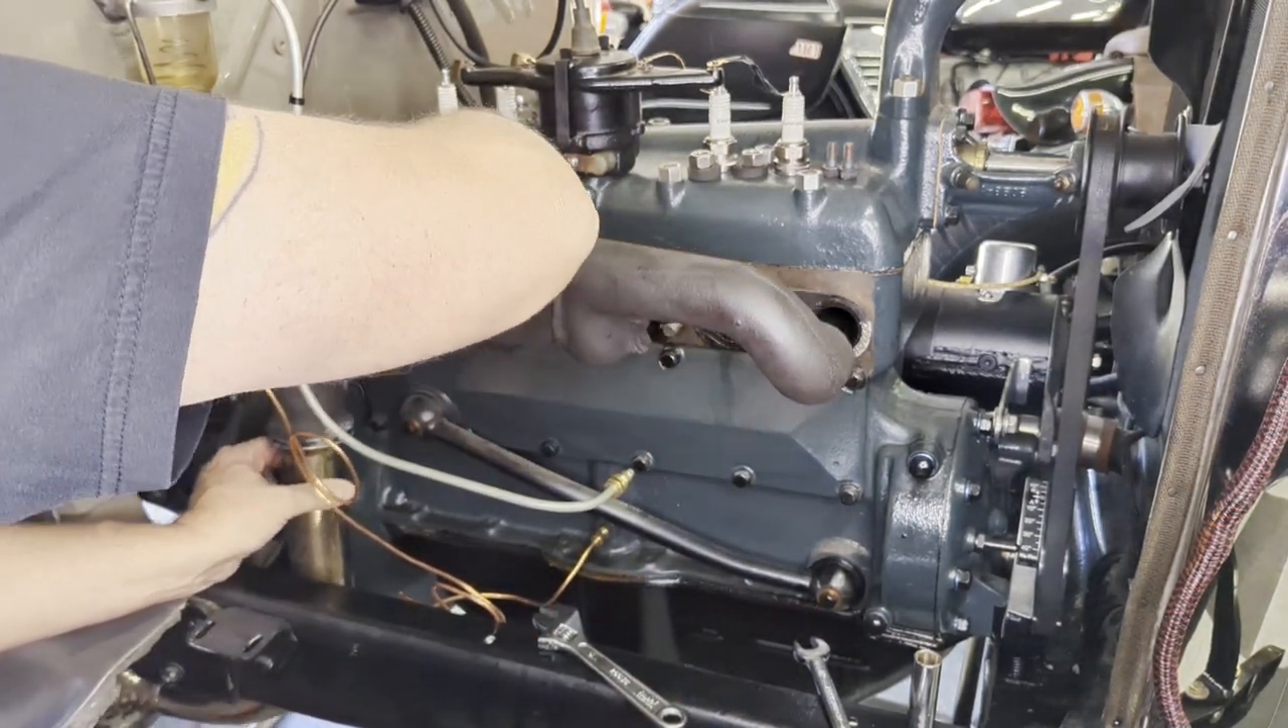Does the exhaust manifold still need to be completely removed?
Yes.